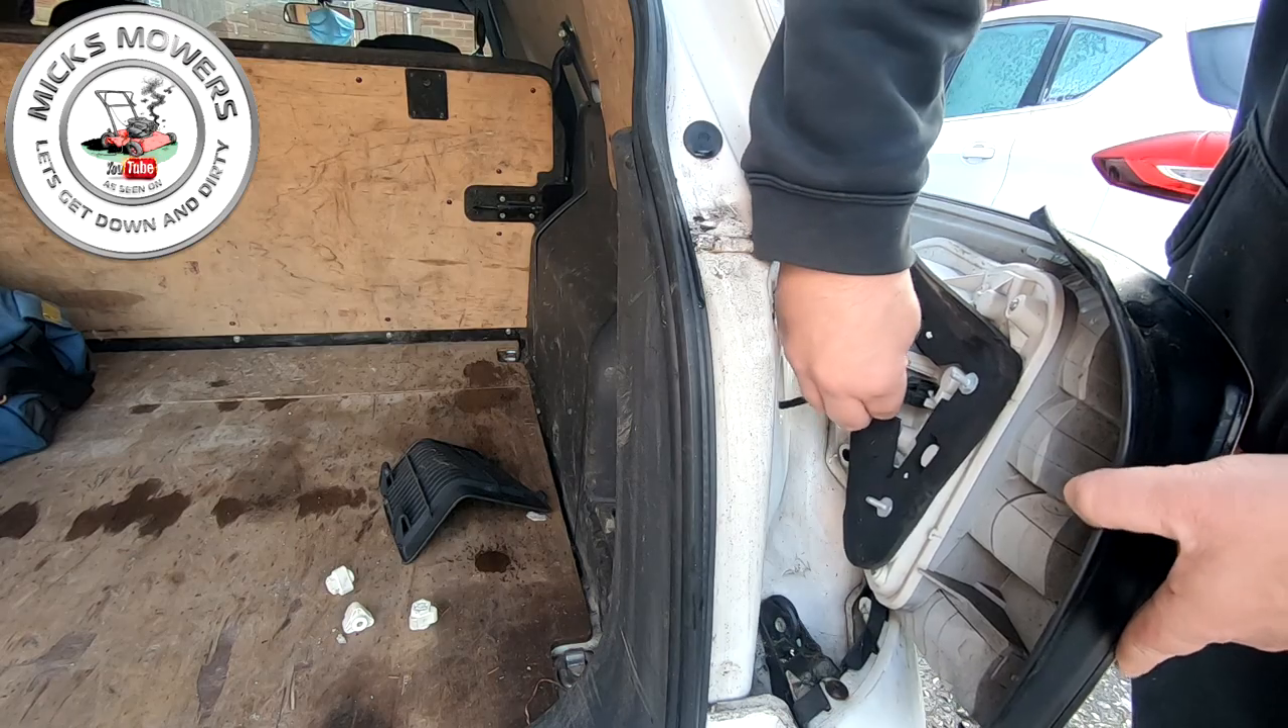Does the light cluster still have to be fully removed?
Yes.